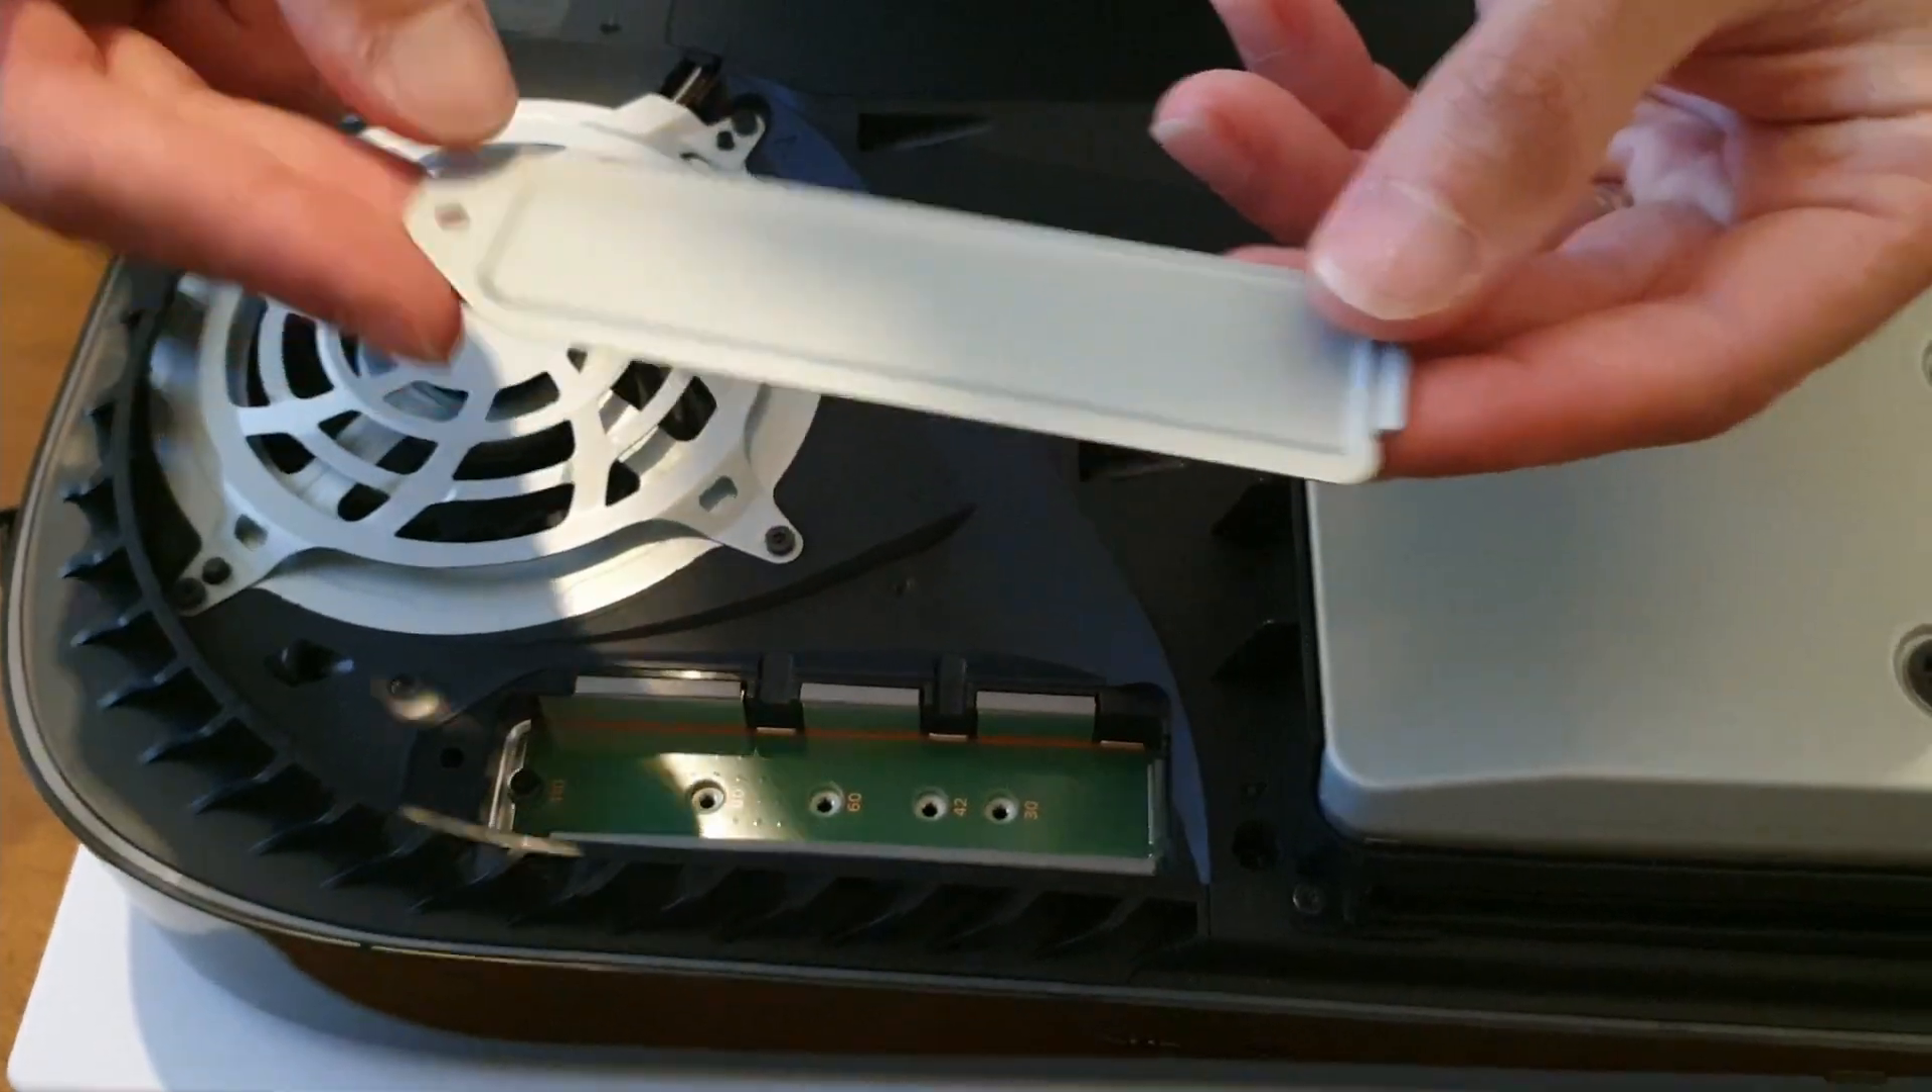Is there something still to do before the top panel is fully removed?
No.